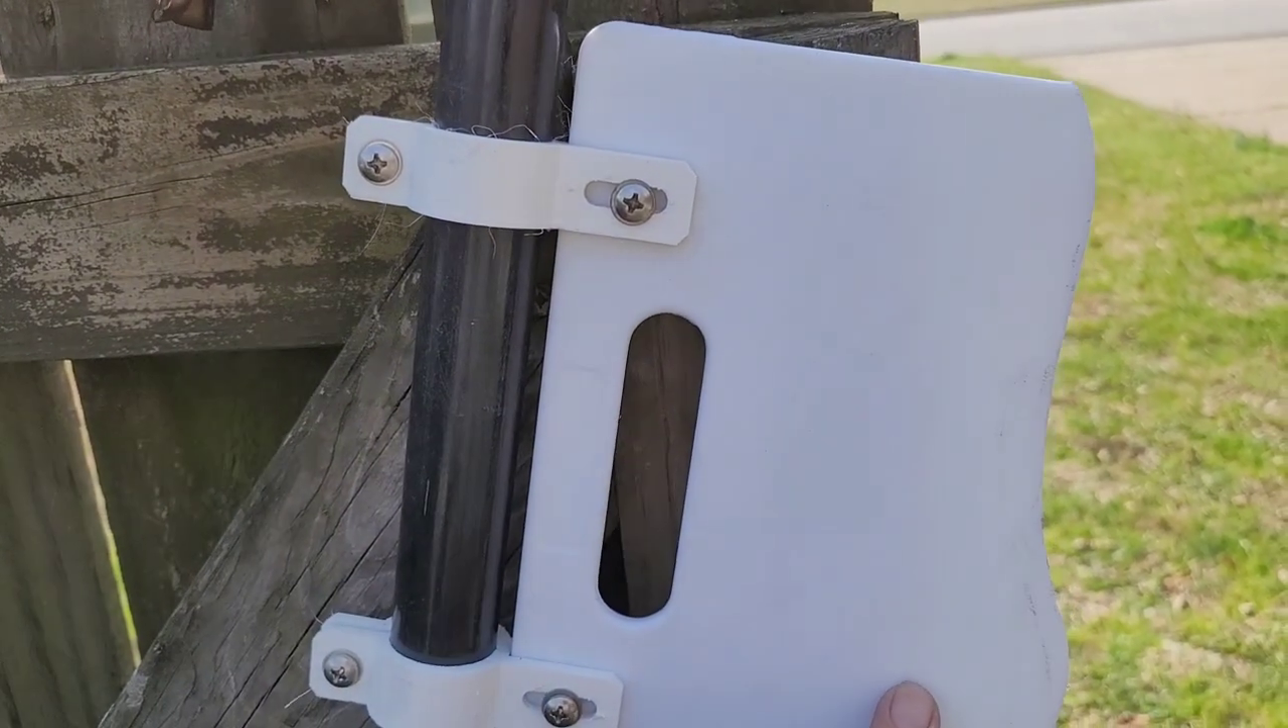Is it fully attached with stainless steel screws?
Yes.